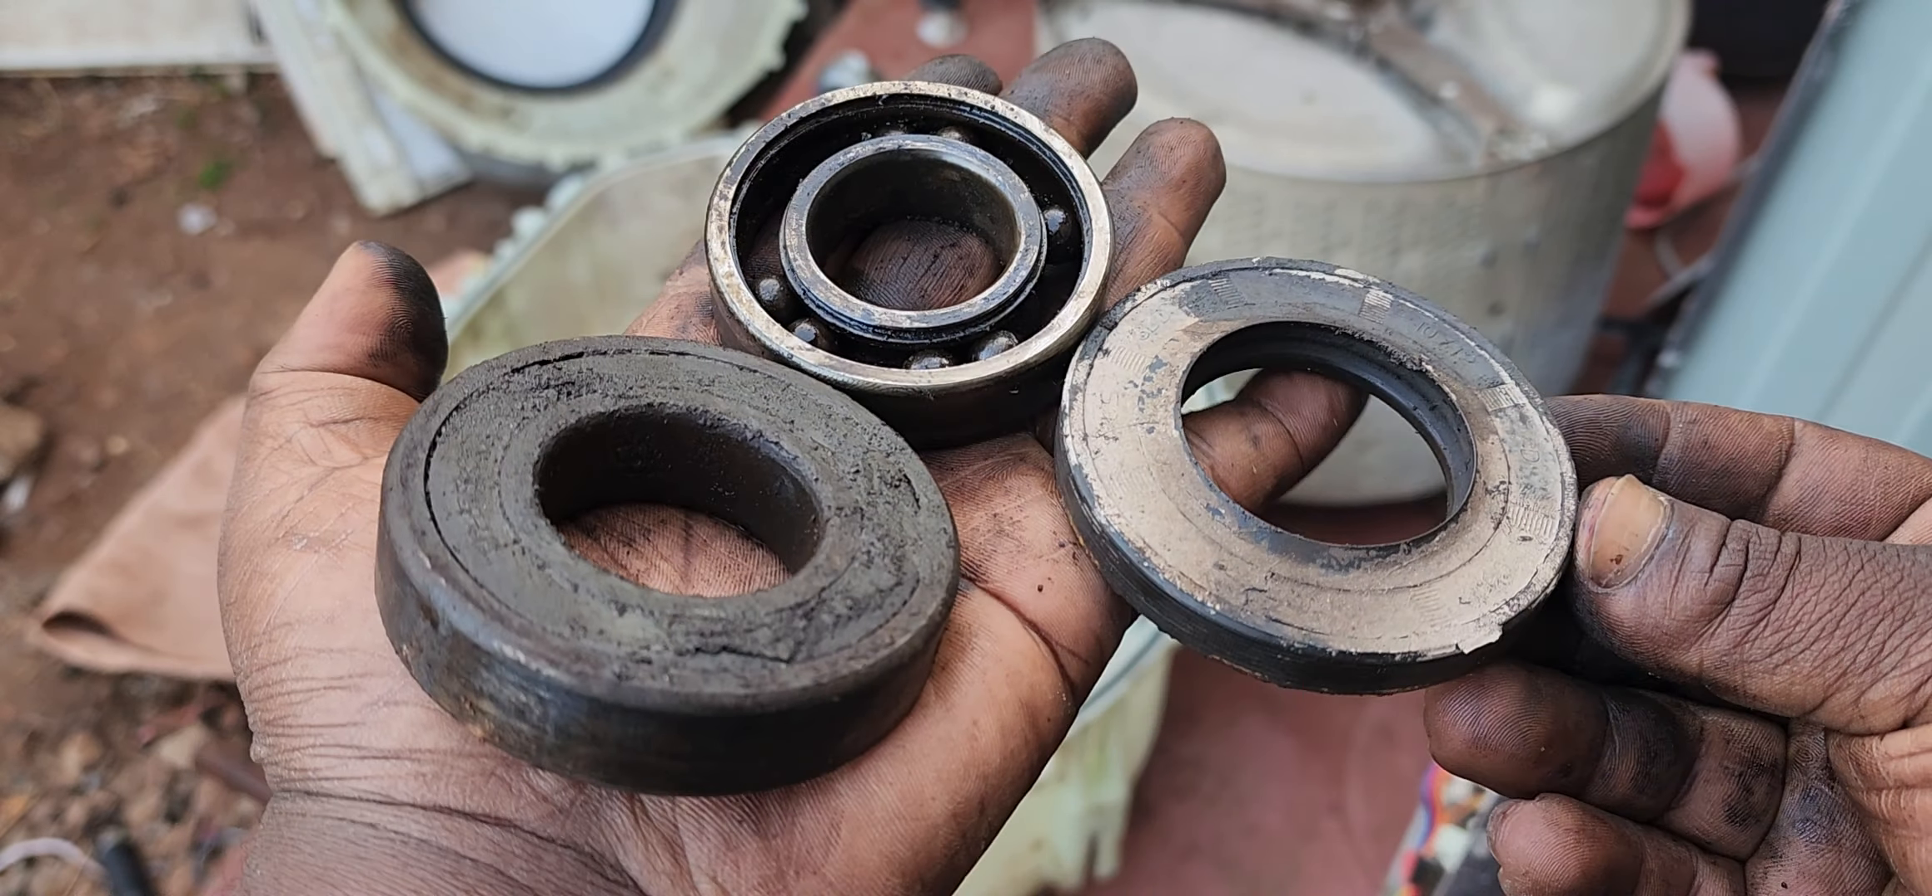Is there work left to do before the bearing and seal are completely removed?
No.